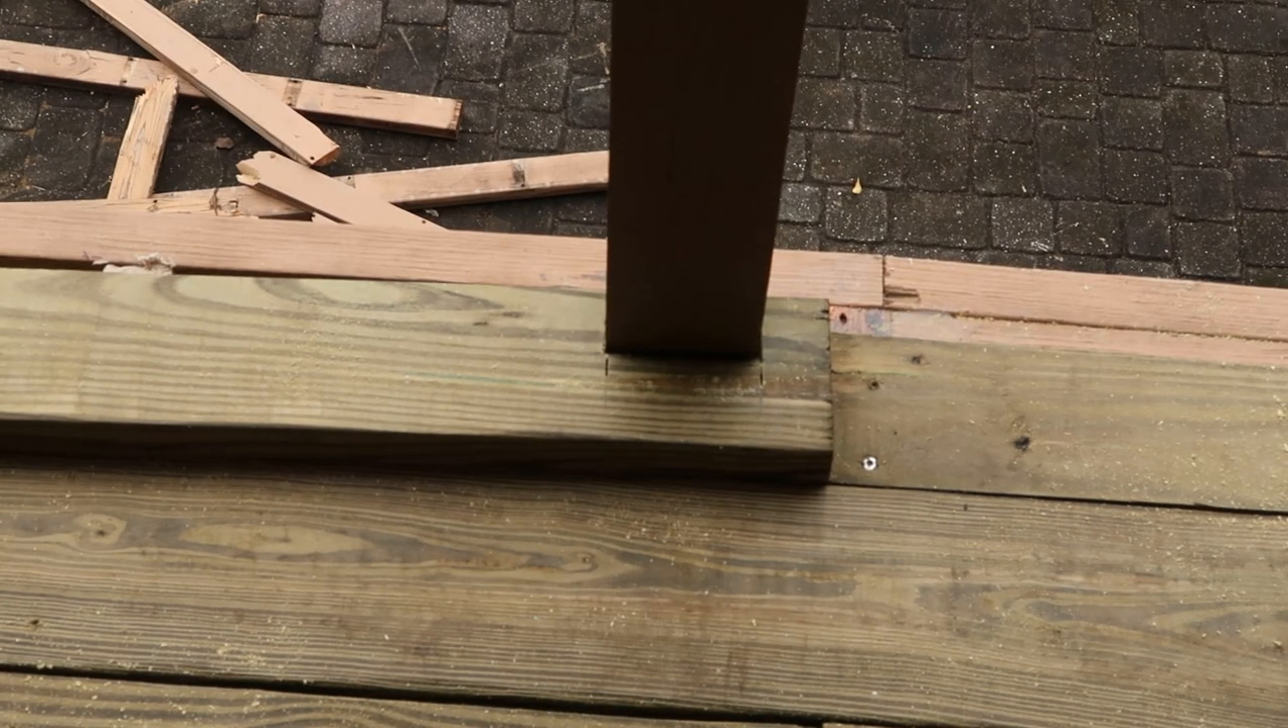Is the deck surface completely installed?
No.